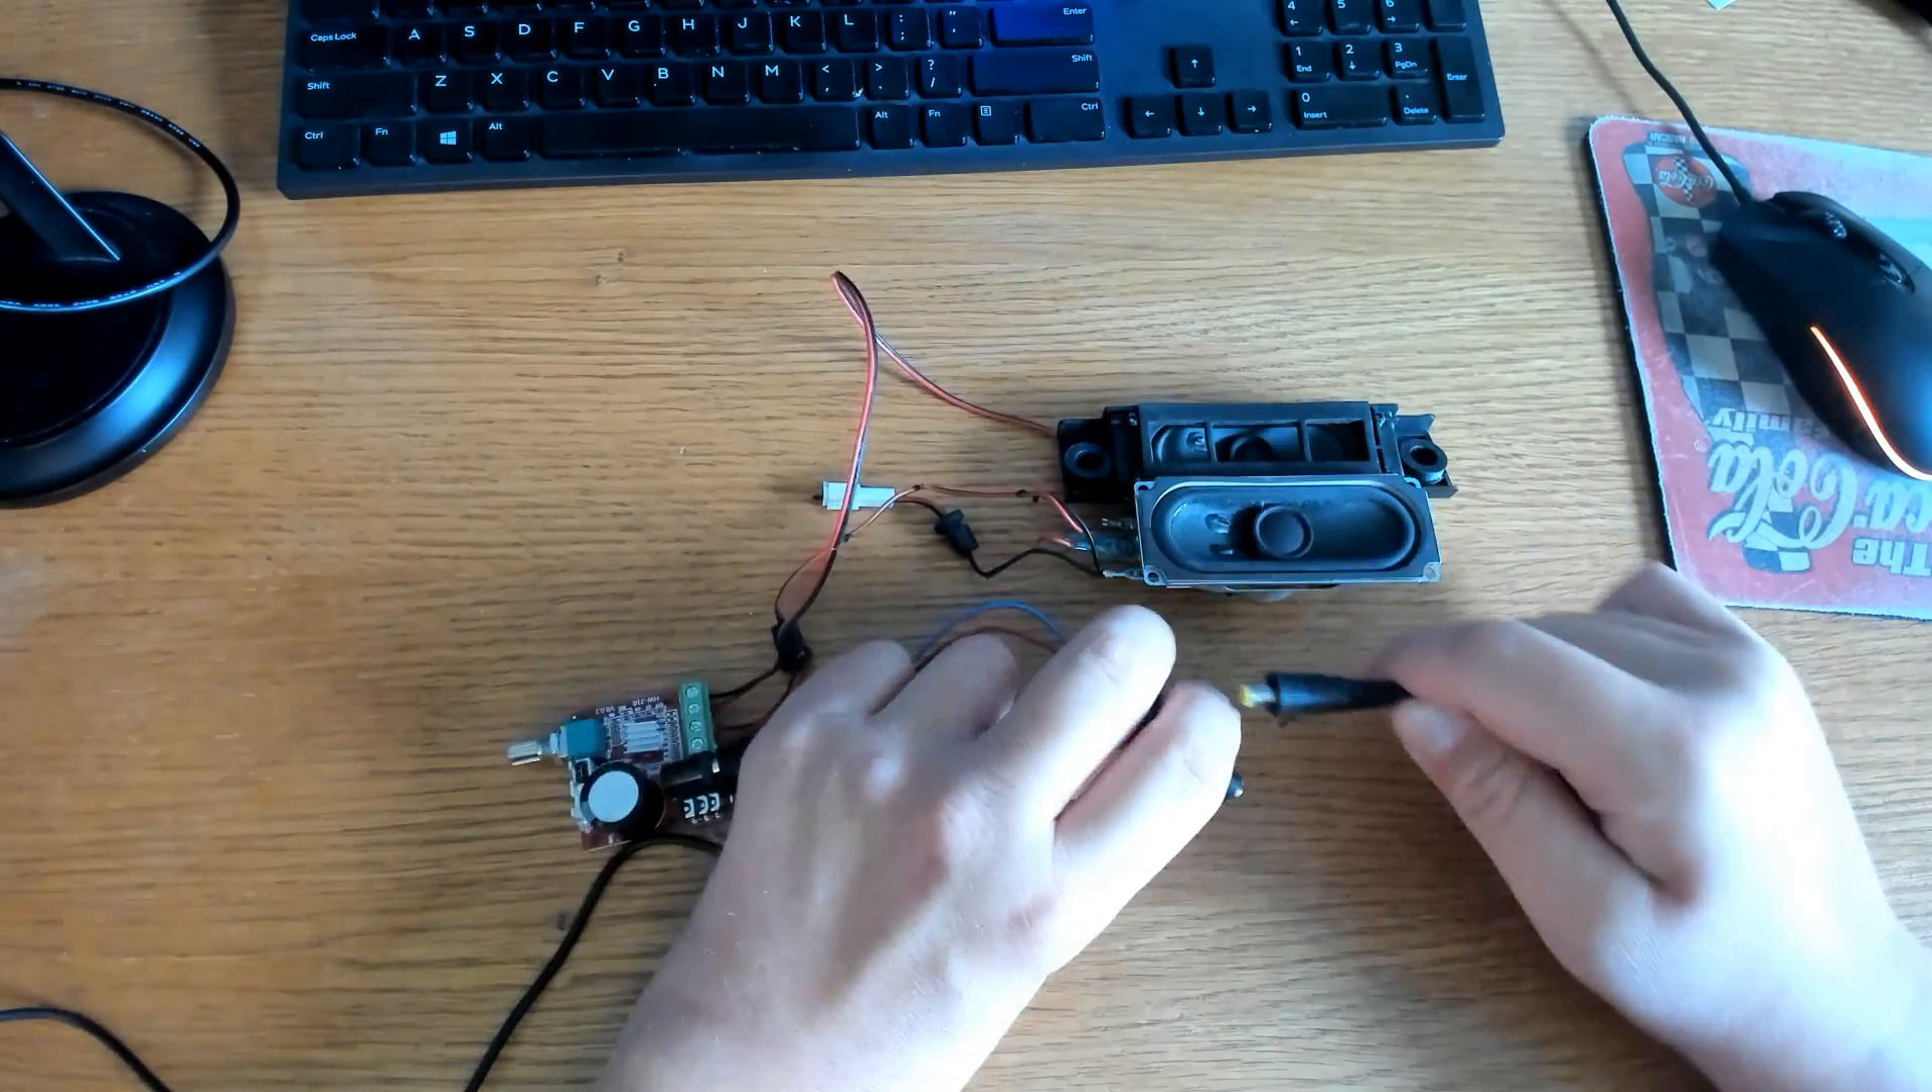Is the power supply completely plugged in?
No.